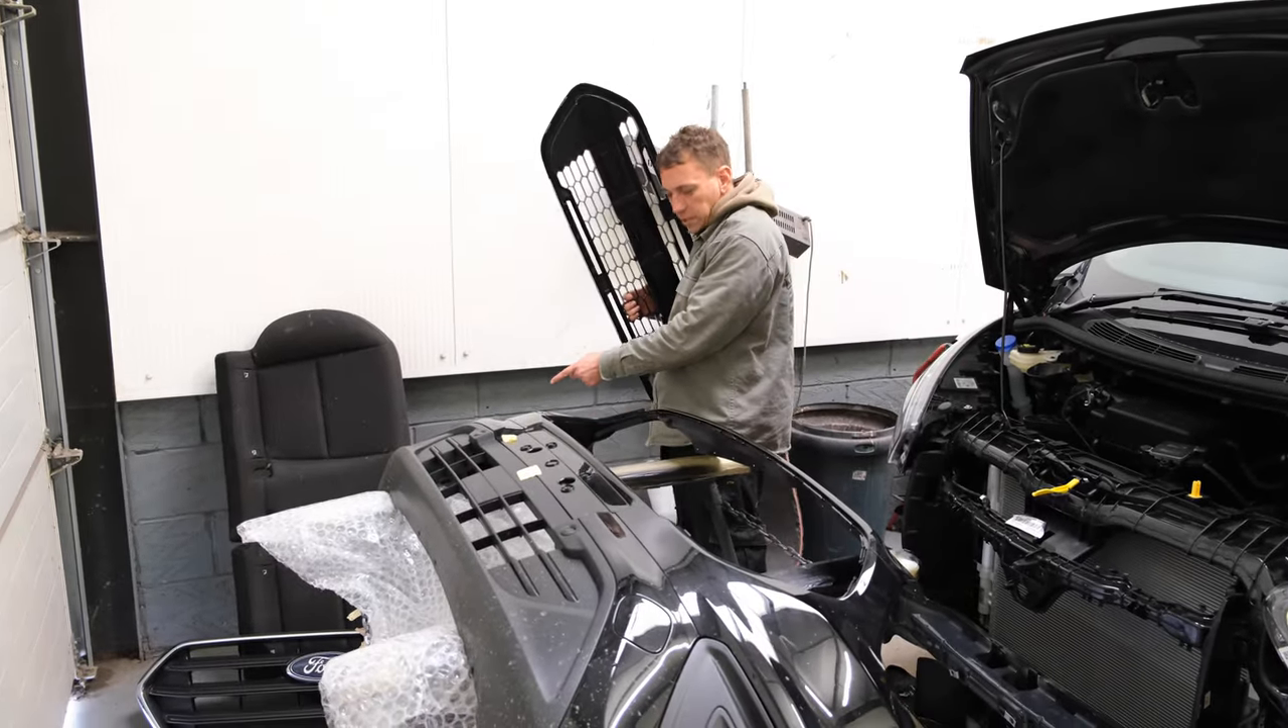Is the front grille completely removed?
Yes.